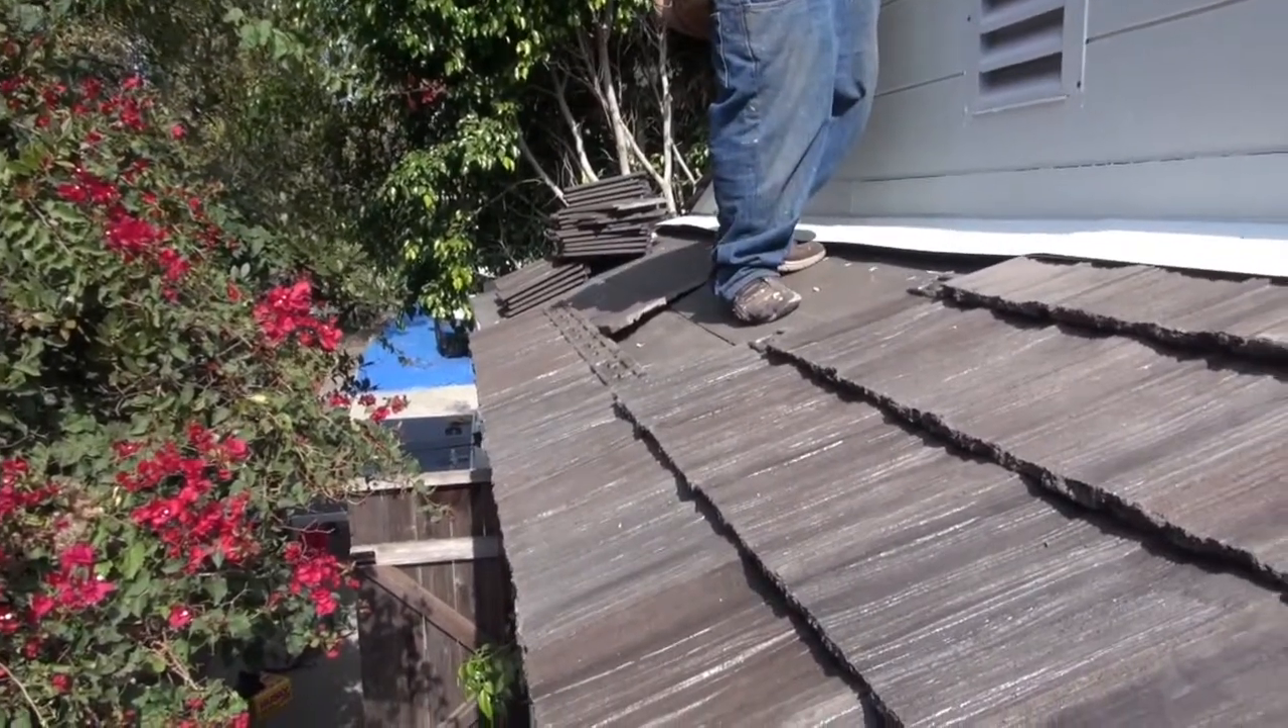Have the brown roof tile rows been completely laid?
No.